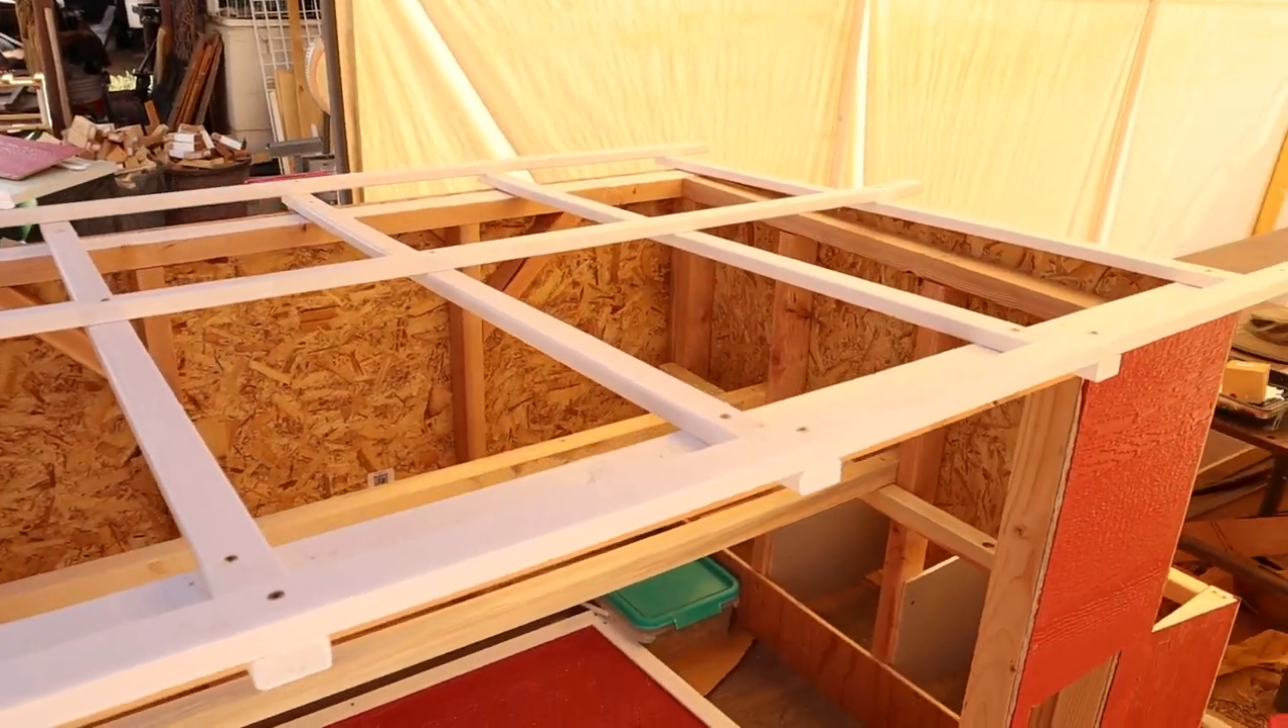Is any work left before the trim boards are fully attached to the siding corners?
Yes.